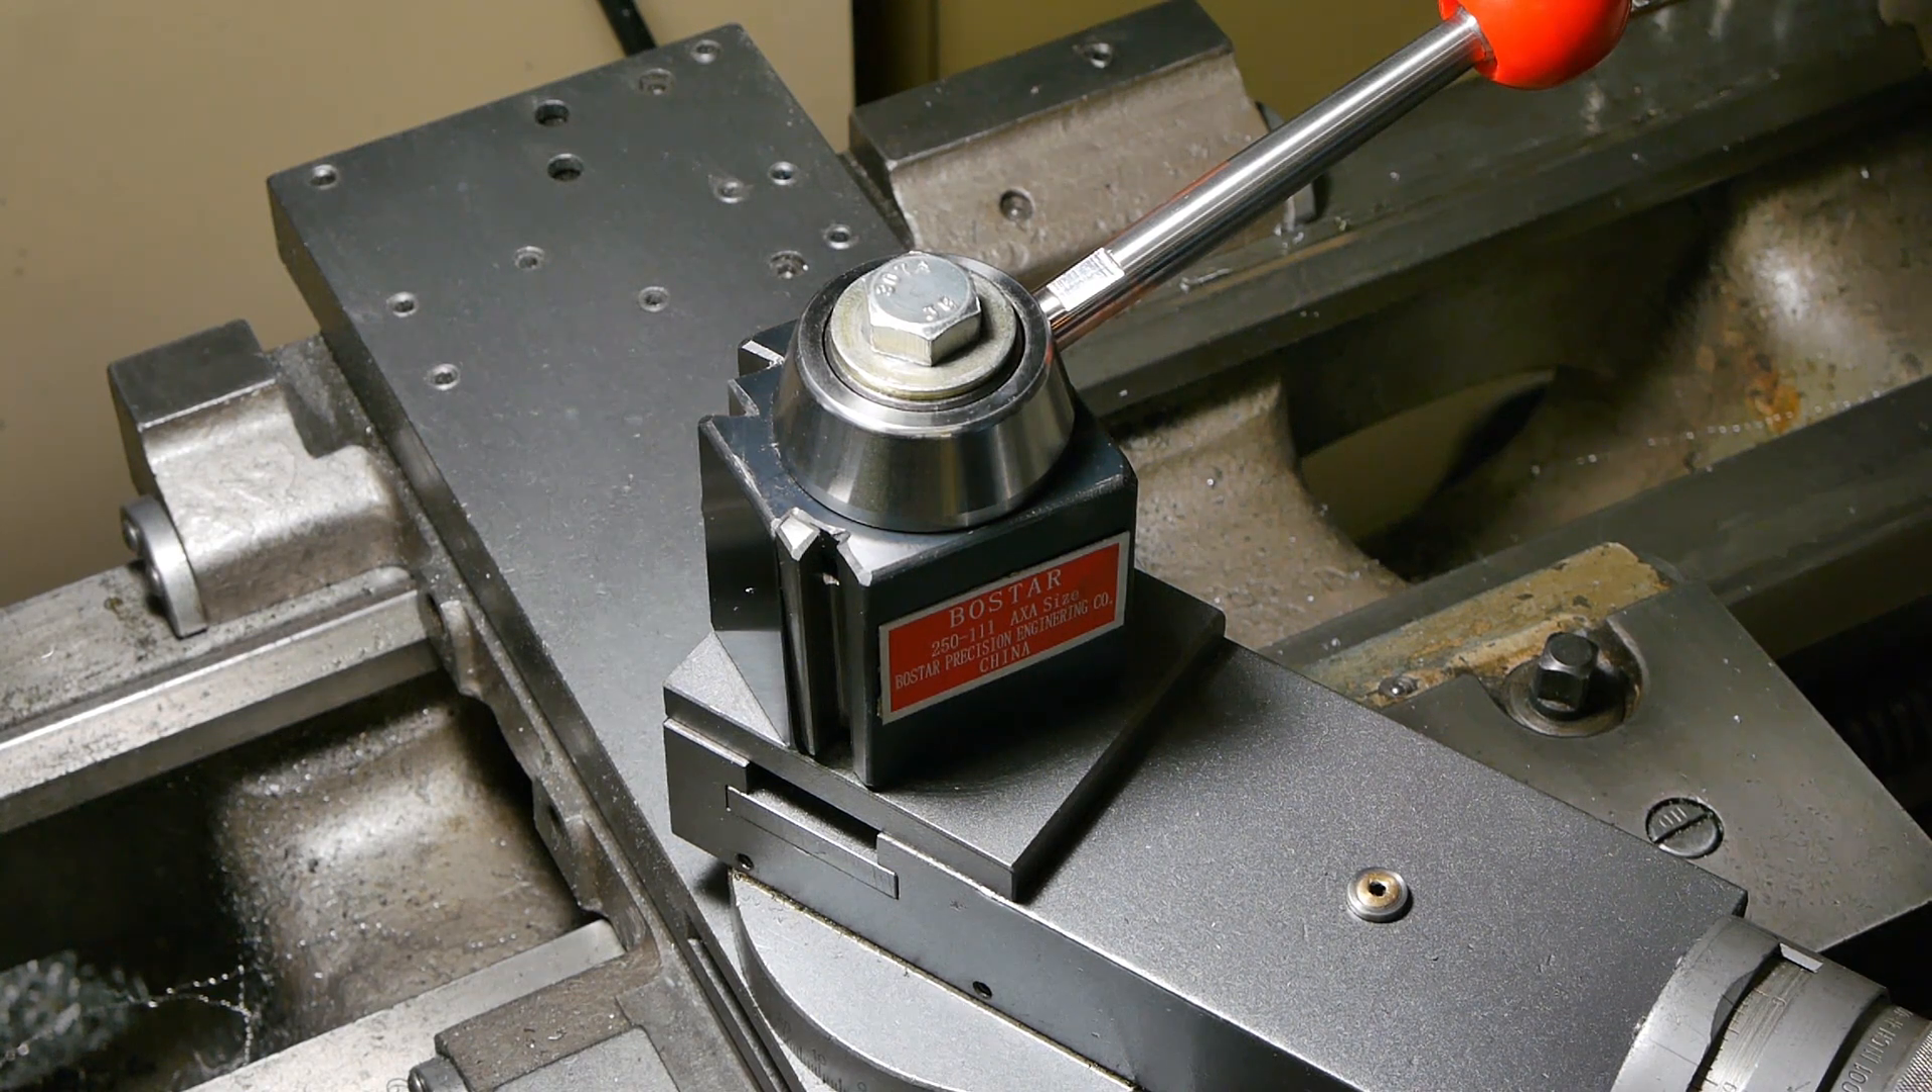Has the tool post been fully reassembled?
Yes.